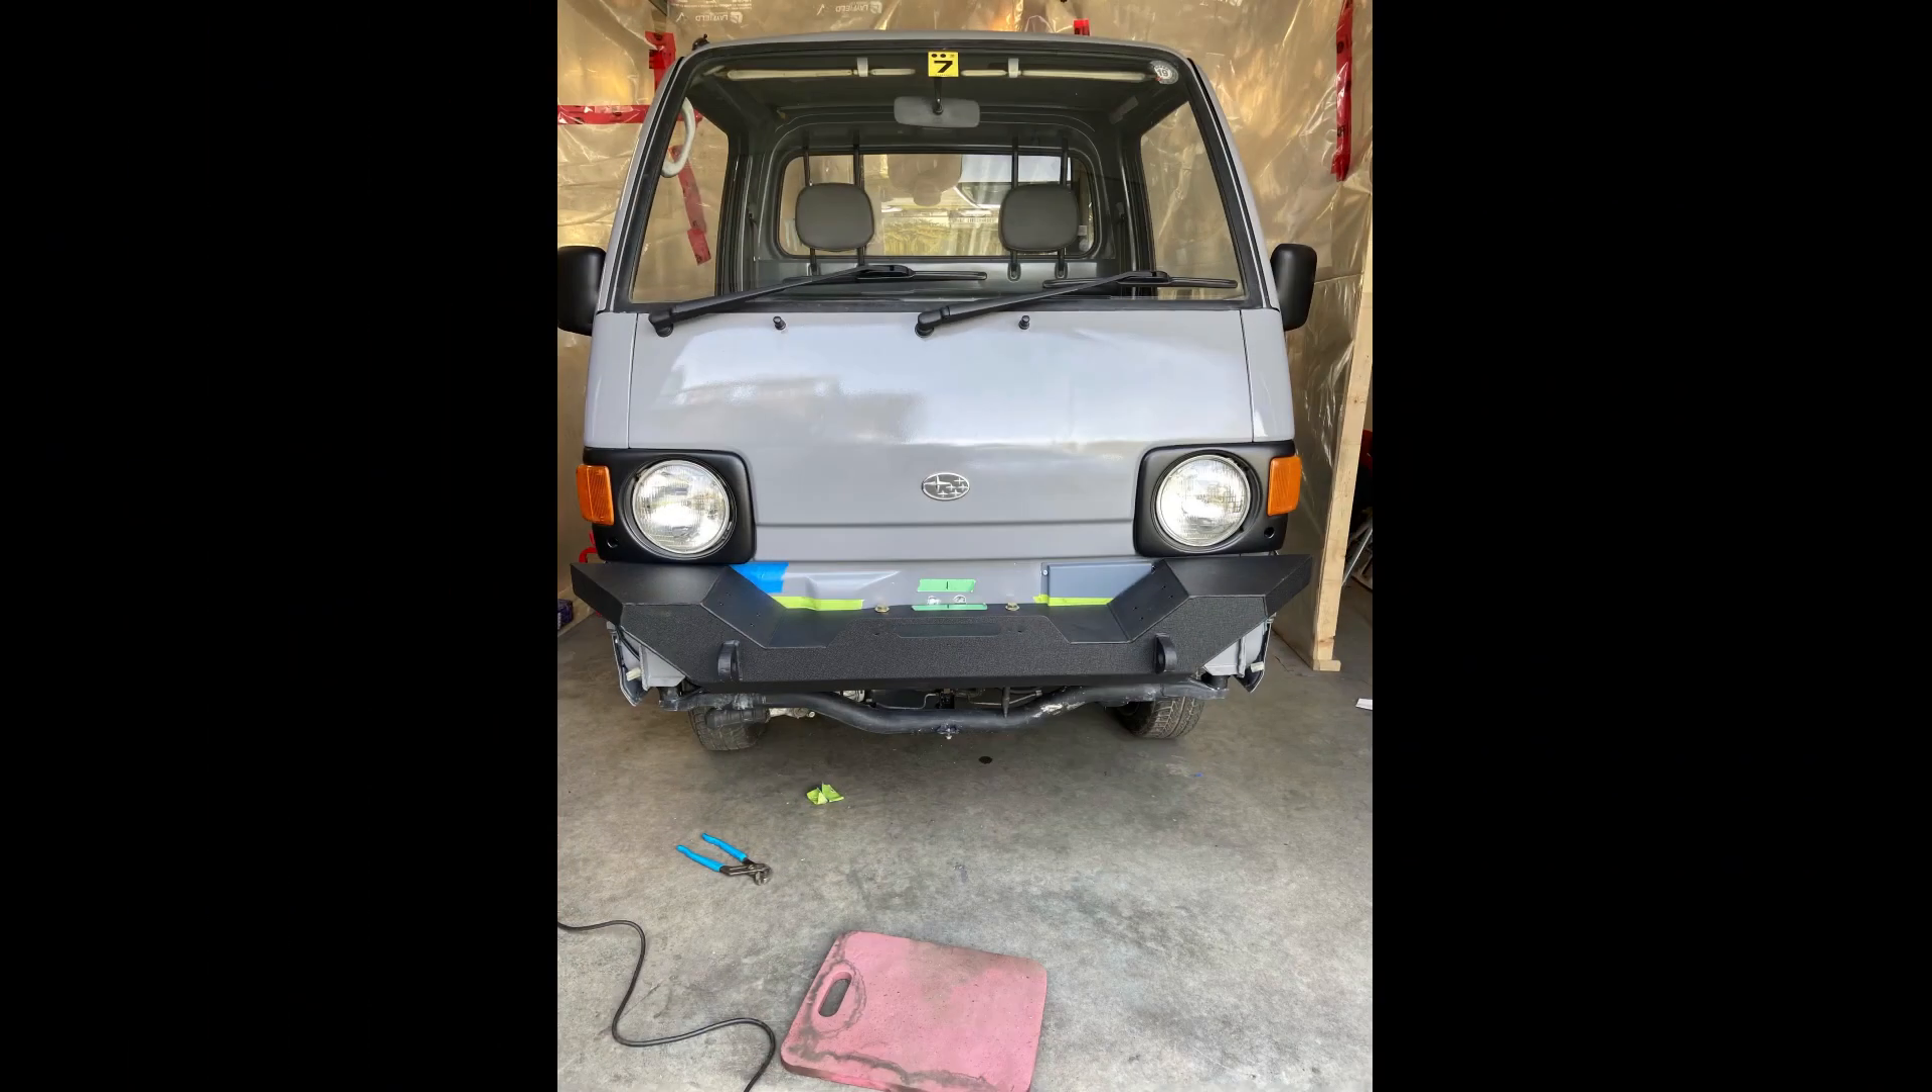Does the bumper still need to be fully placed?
No.